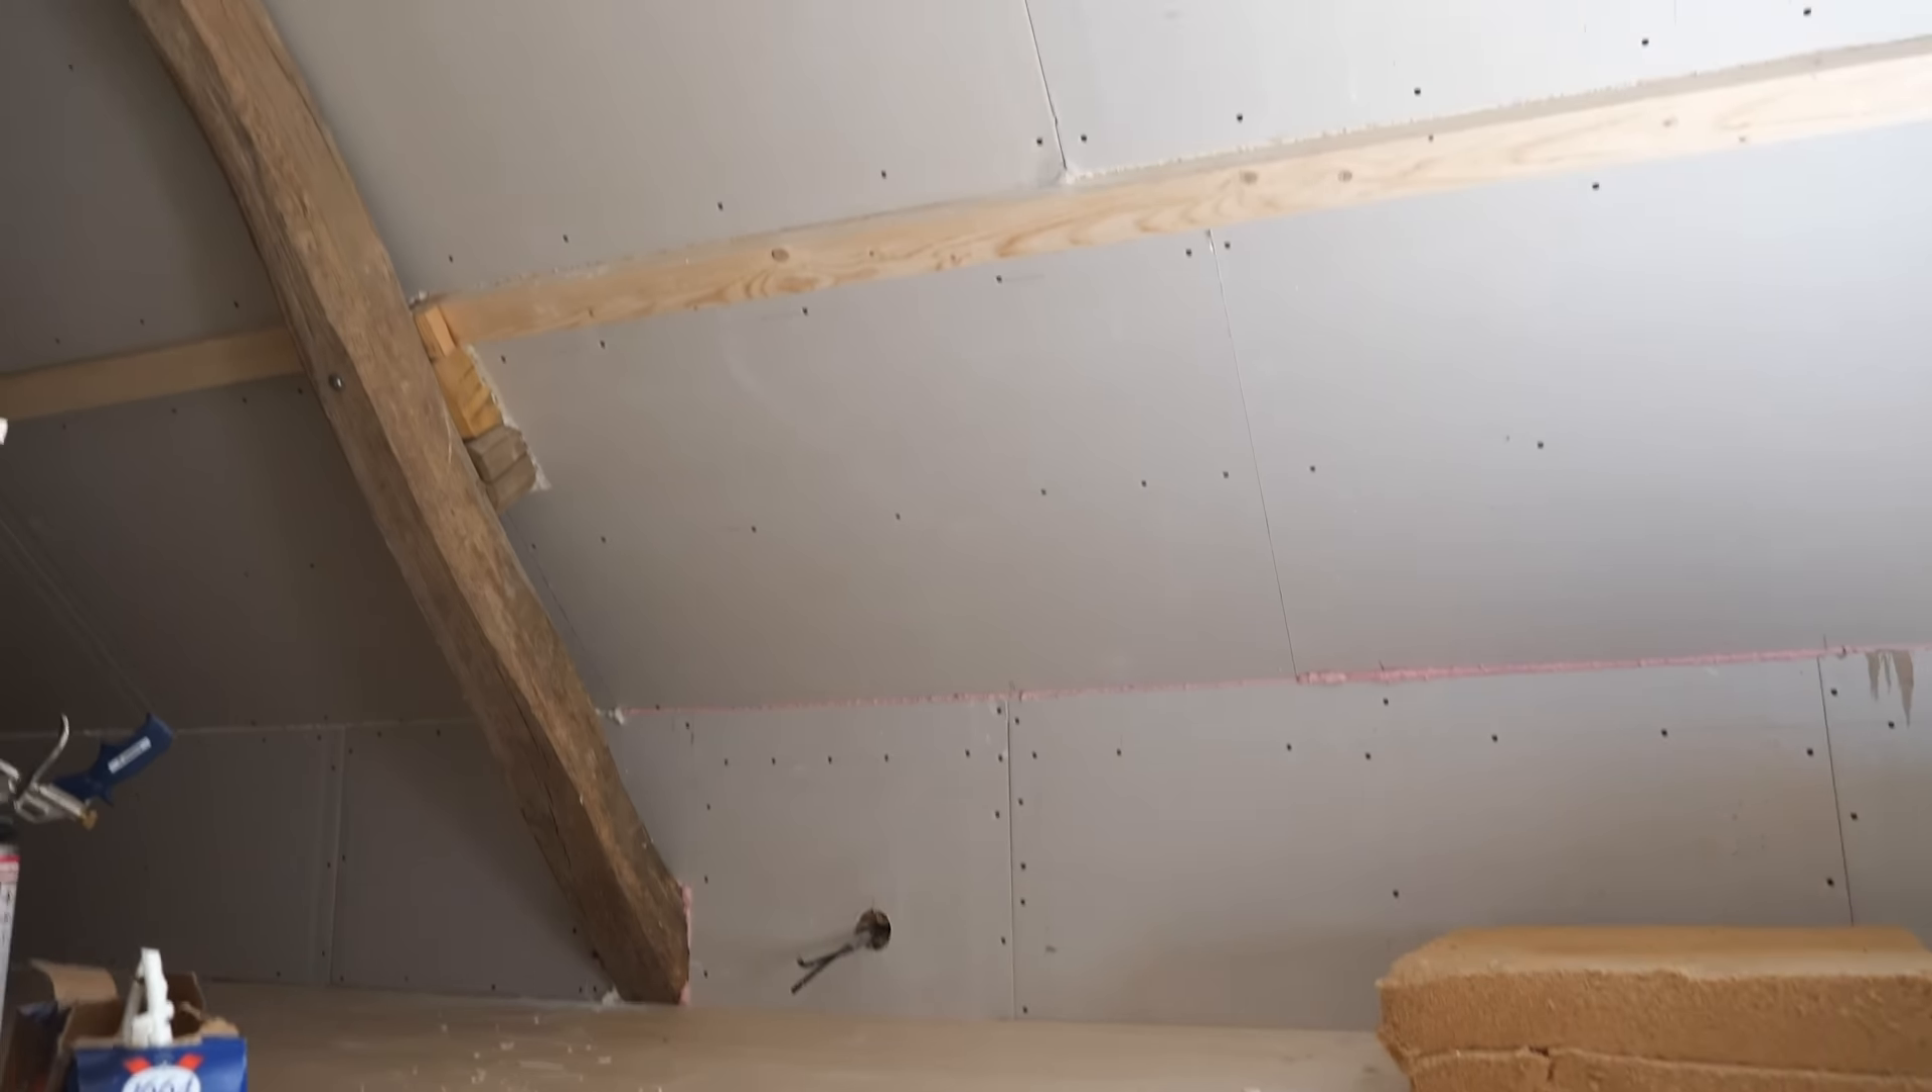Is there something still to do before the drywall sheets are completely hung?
No.